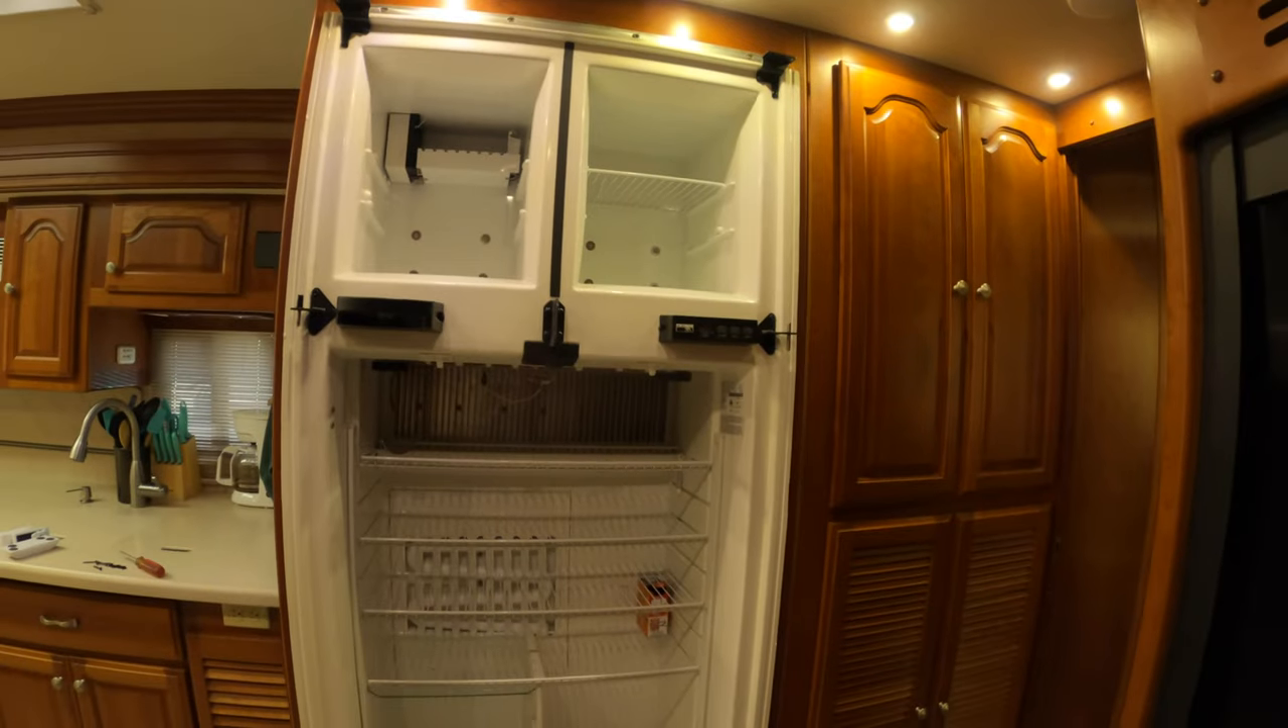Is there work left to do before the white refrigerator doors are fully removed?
No.